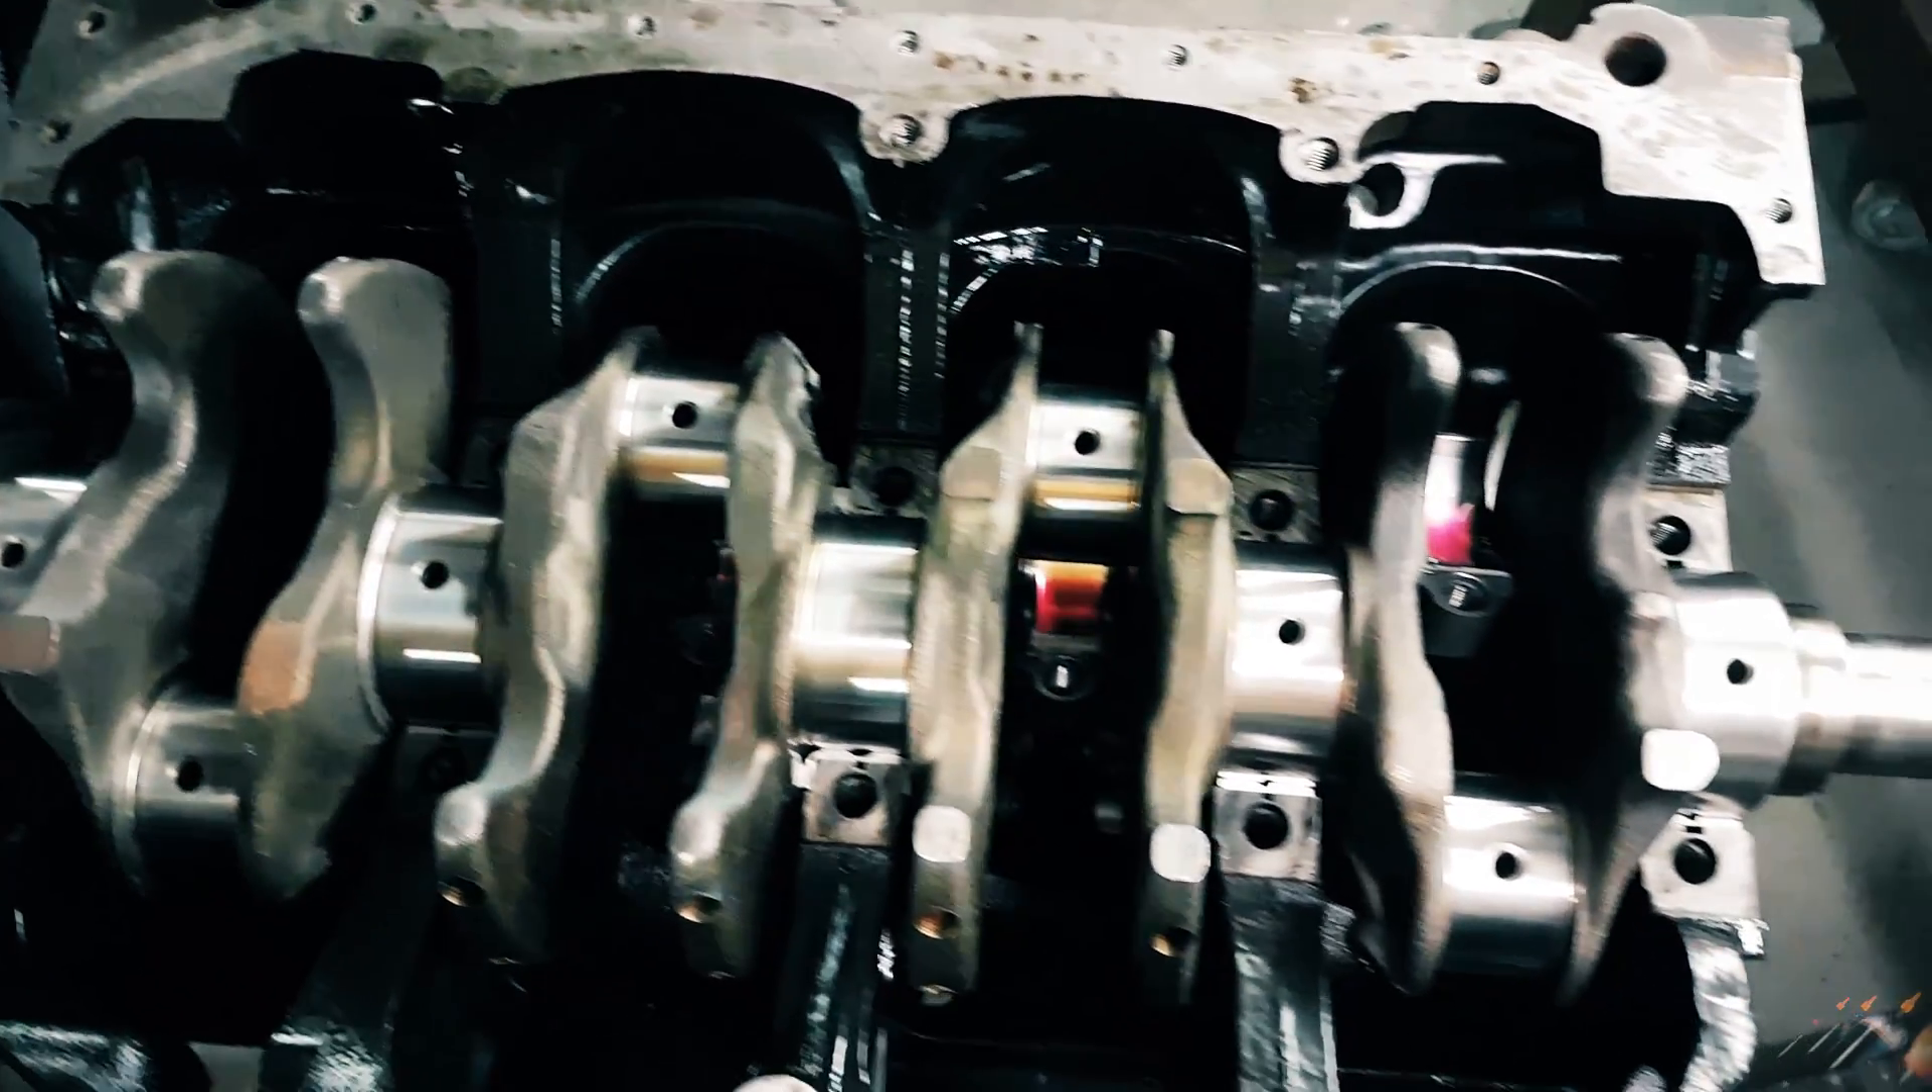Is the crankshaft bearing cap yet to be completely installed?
Yes.